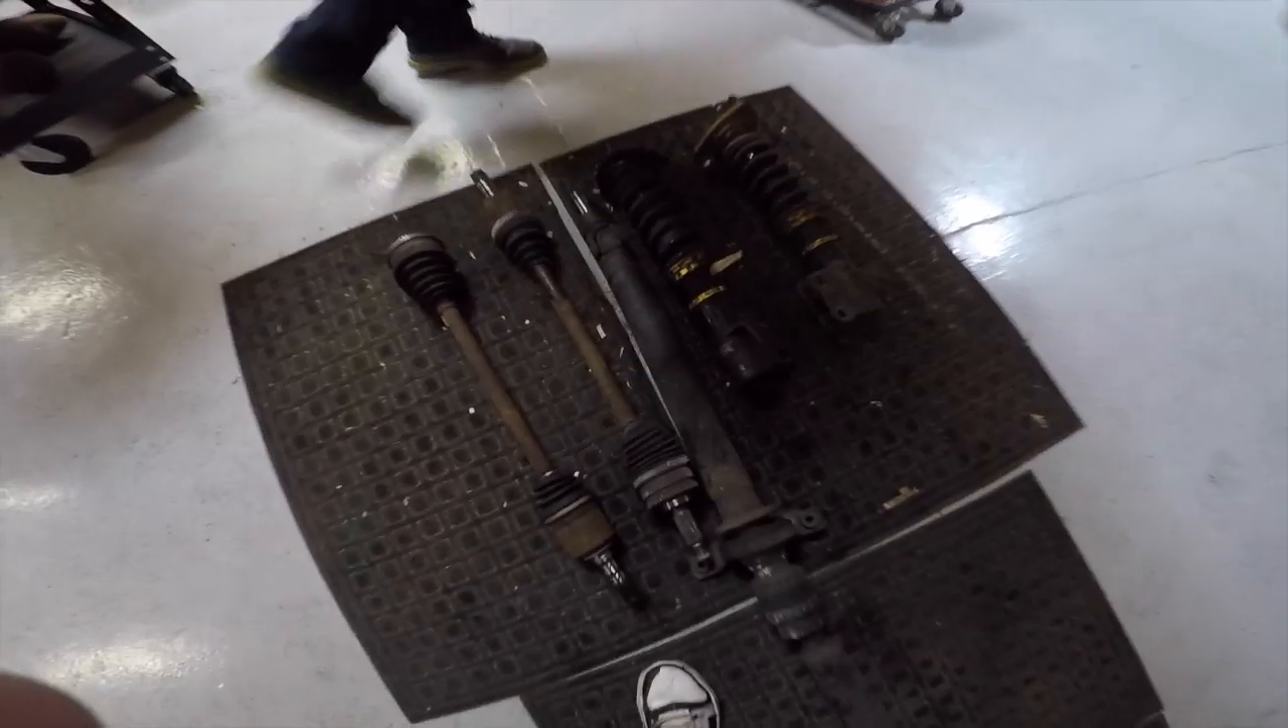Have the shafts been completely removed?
Yes.